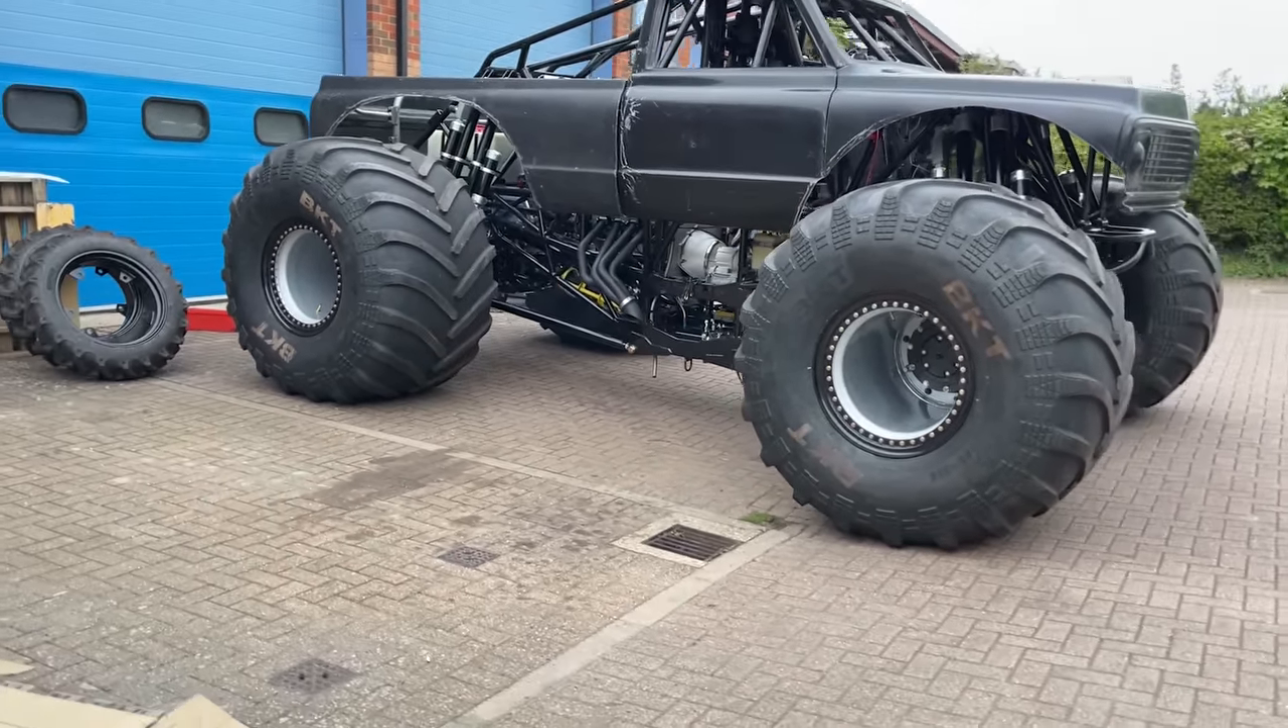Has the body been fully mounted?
Yes.